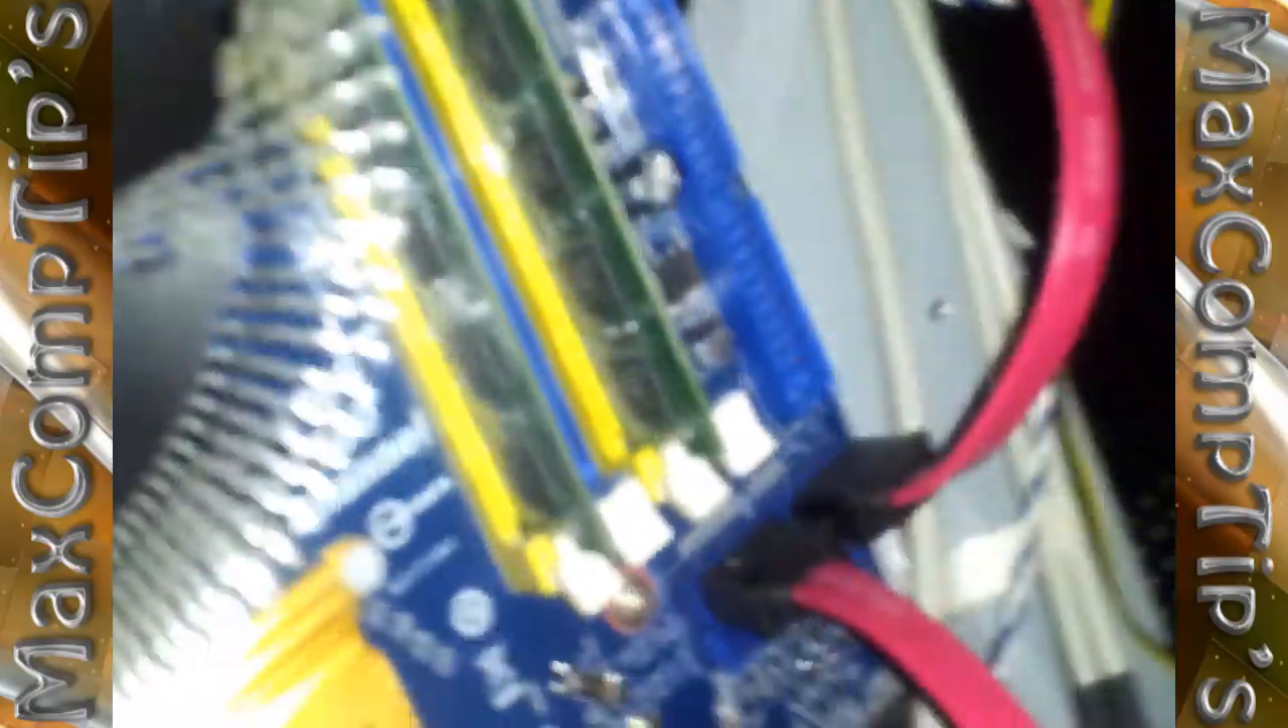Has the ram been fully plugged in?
Yes.